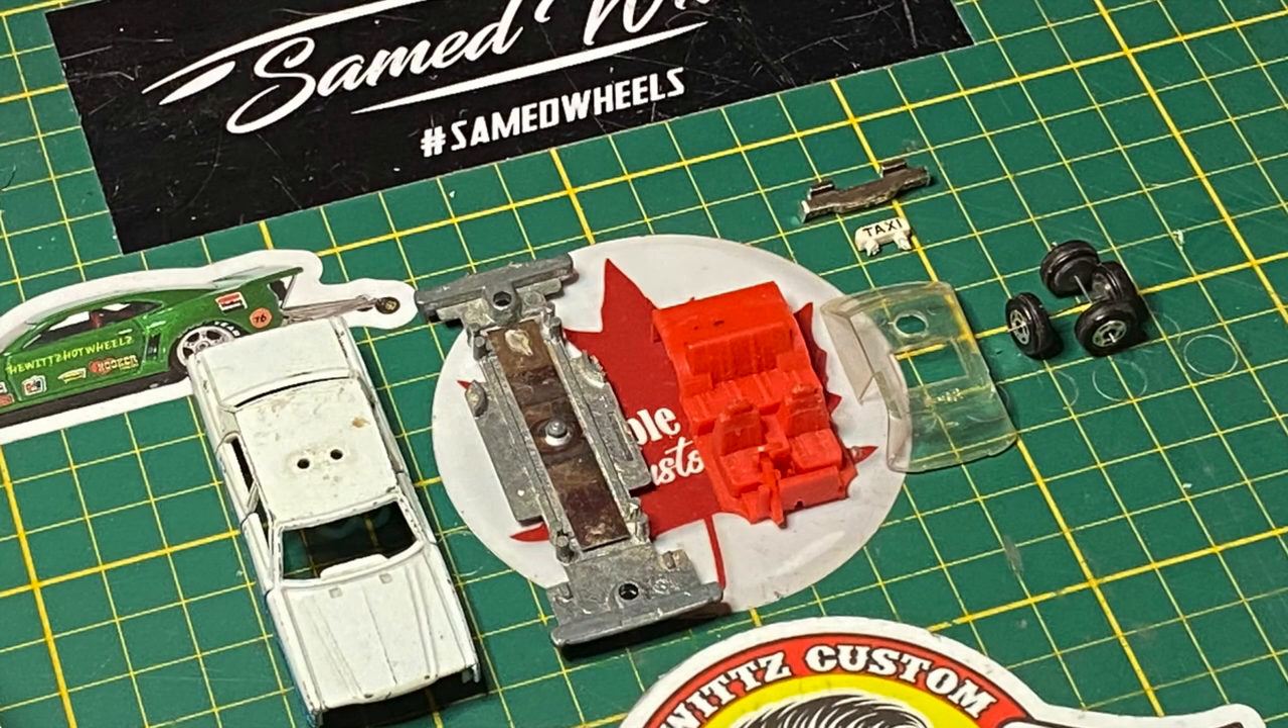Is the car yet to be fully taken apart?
No.